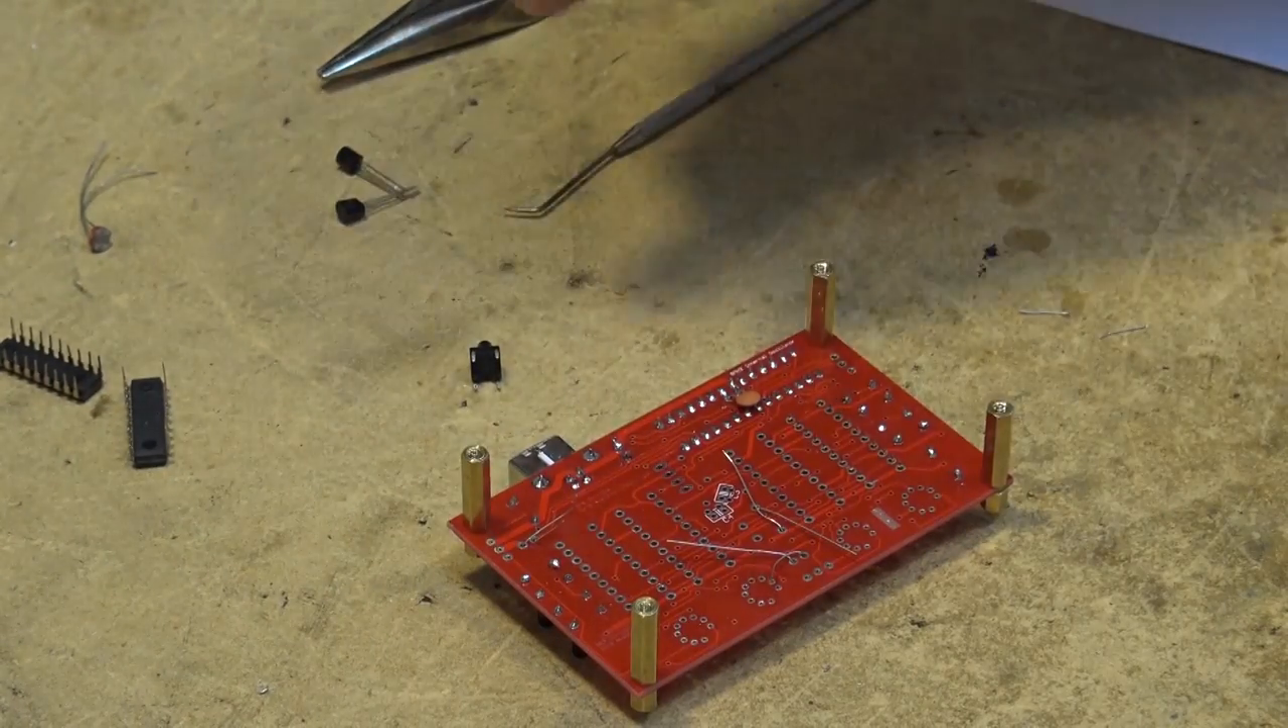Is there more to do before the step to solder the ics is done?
Yes.